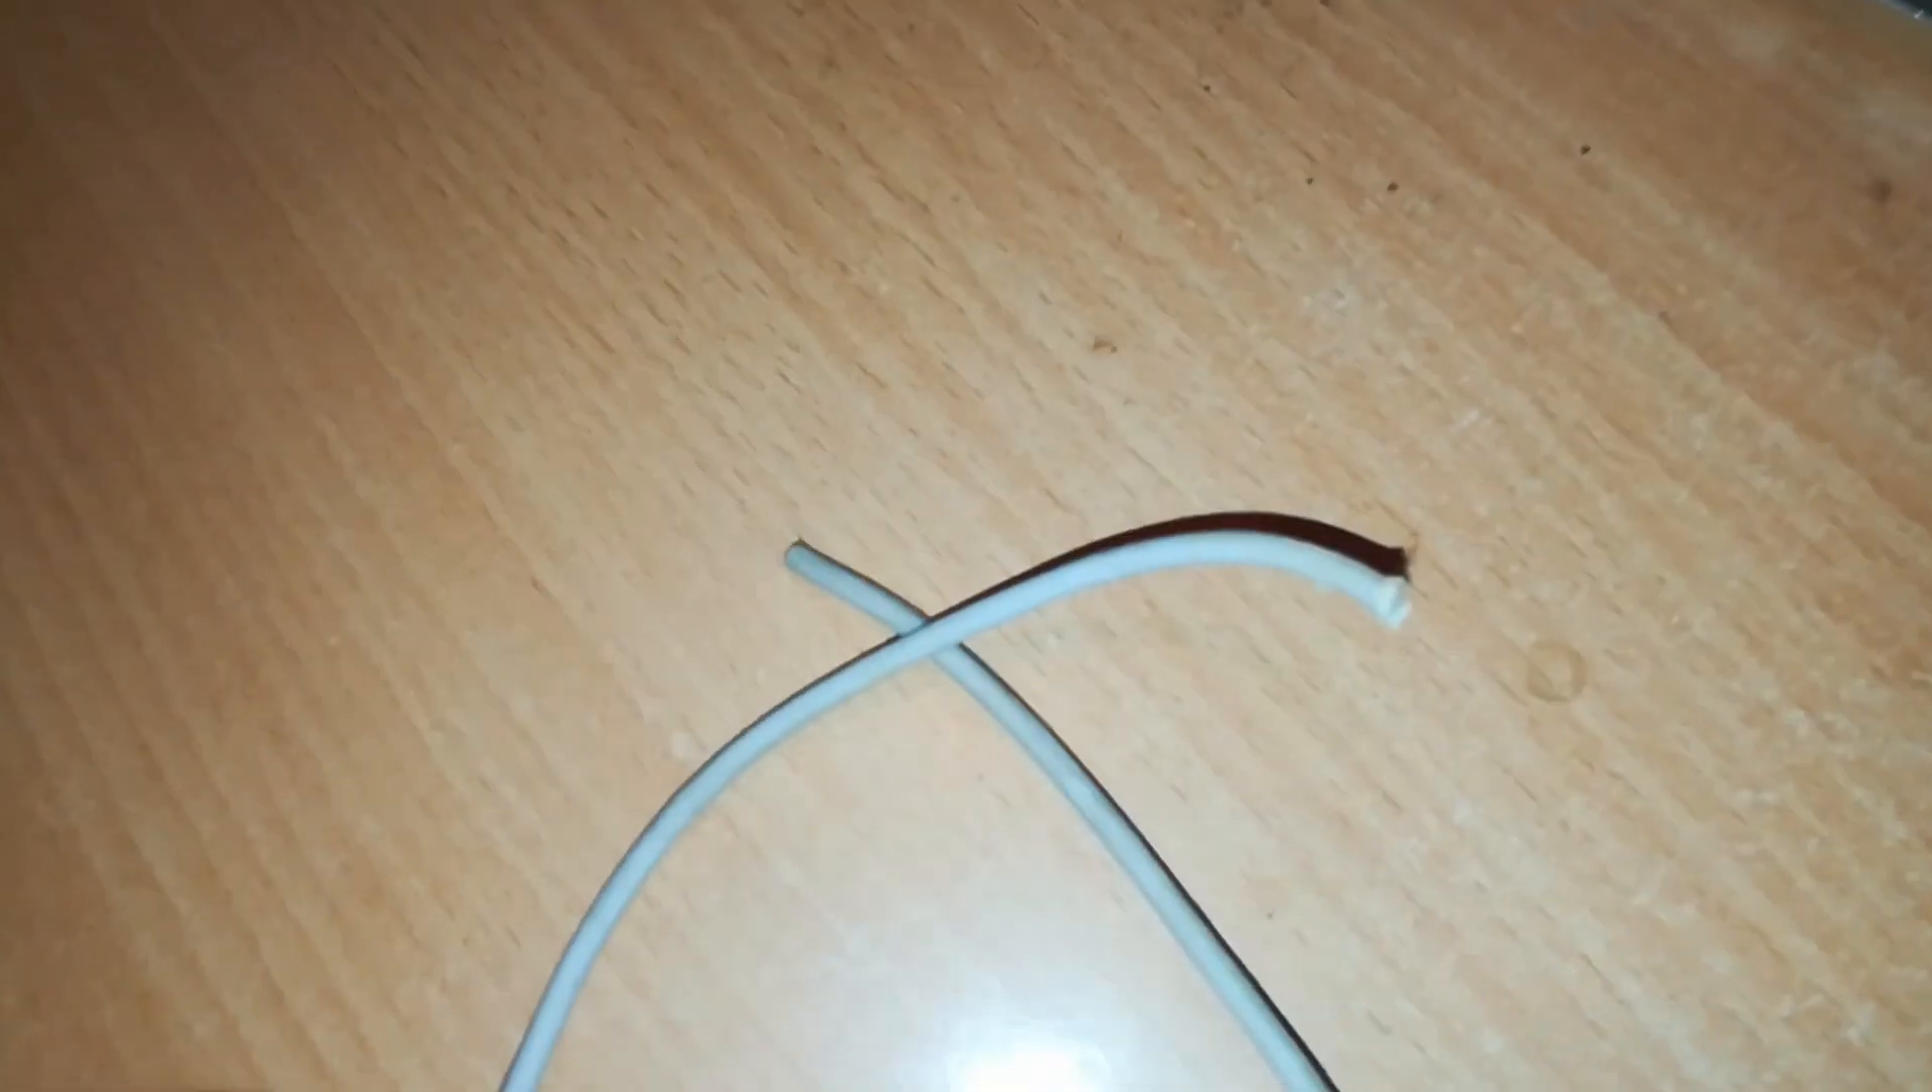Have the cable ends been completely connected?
No.